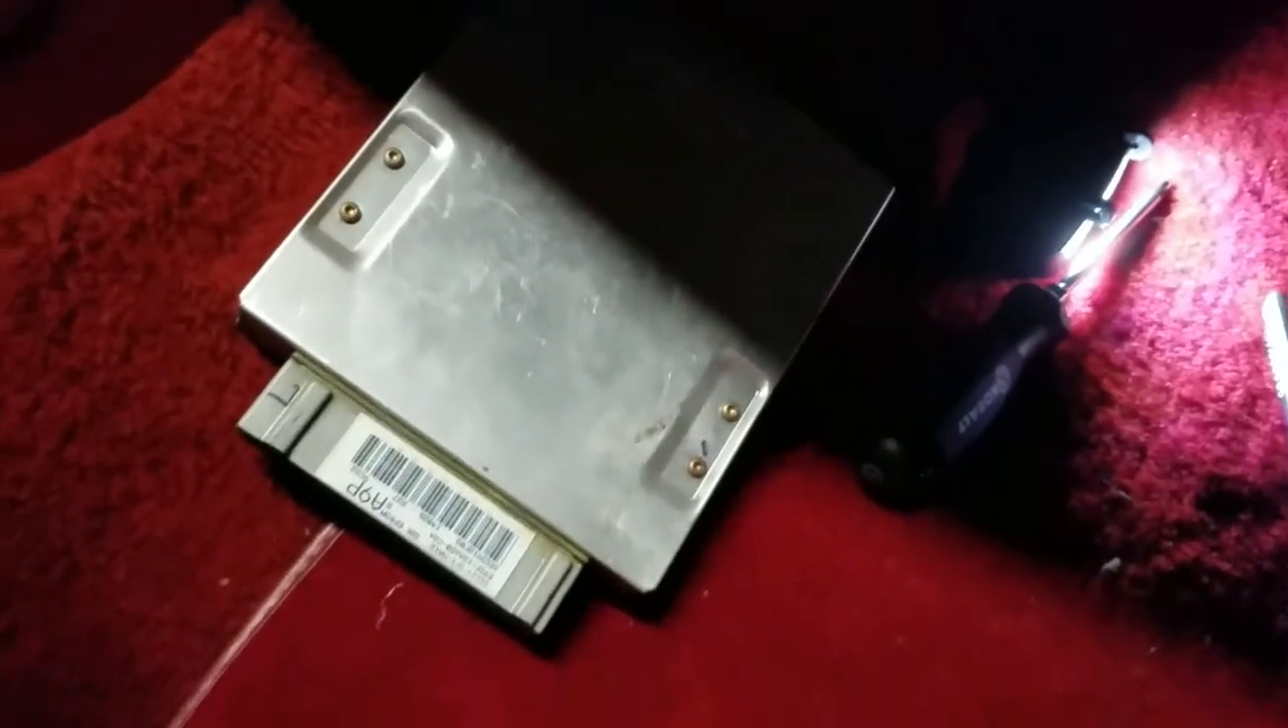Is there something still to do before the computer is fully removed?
No.